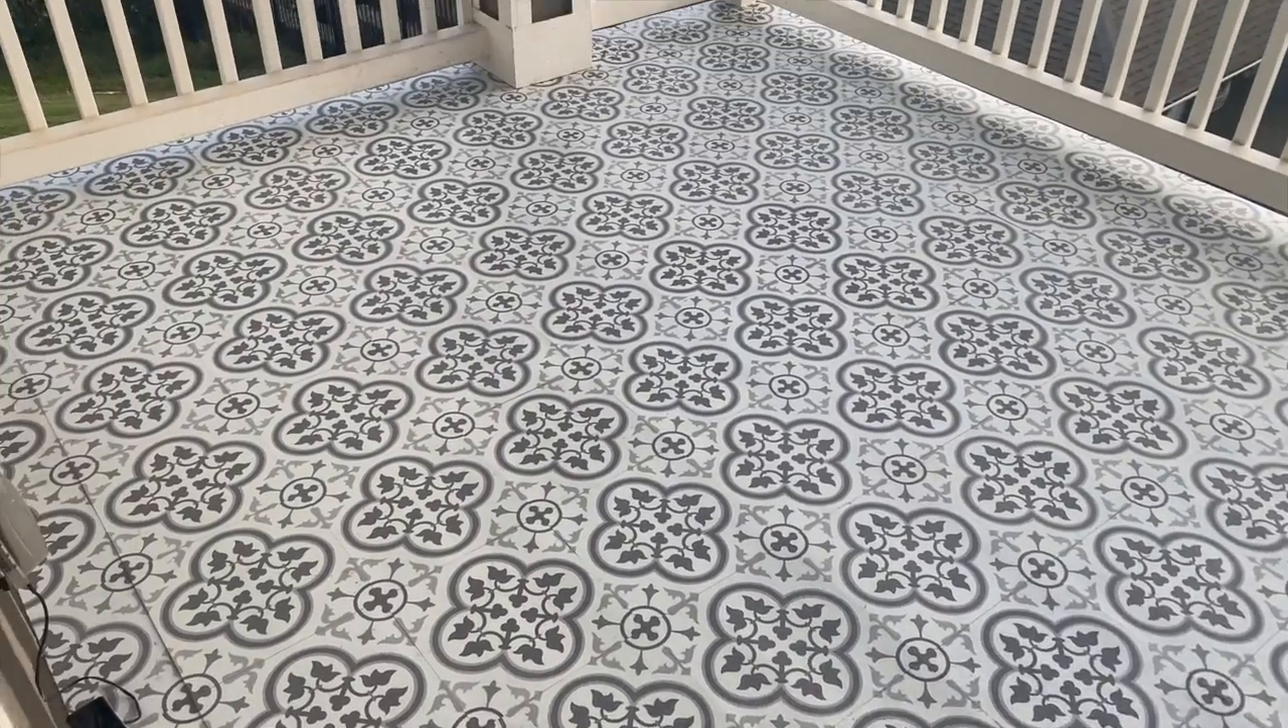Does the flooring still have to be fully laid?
No.